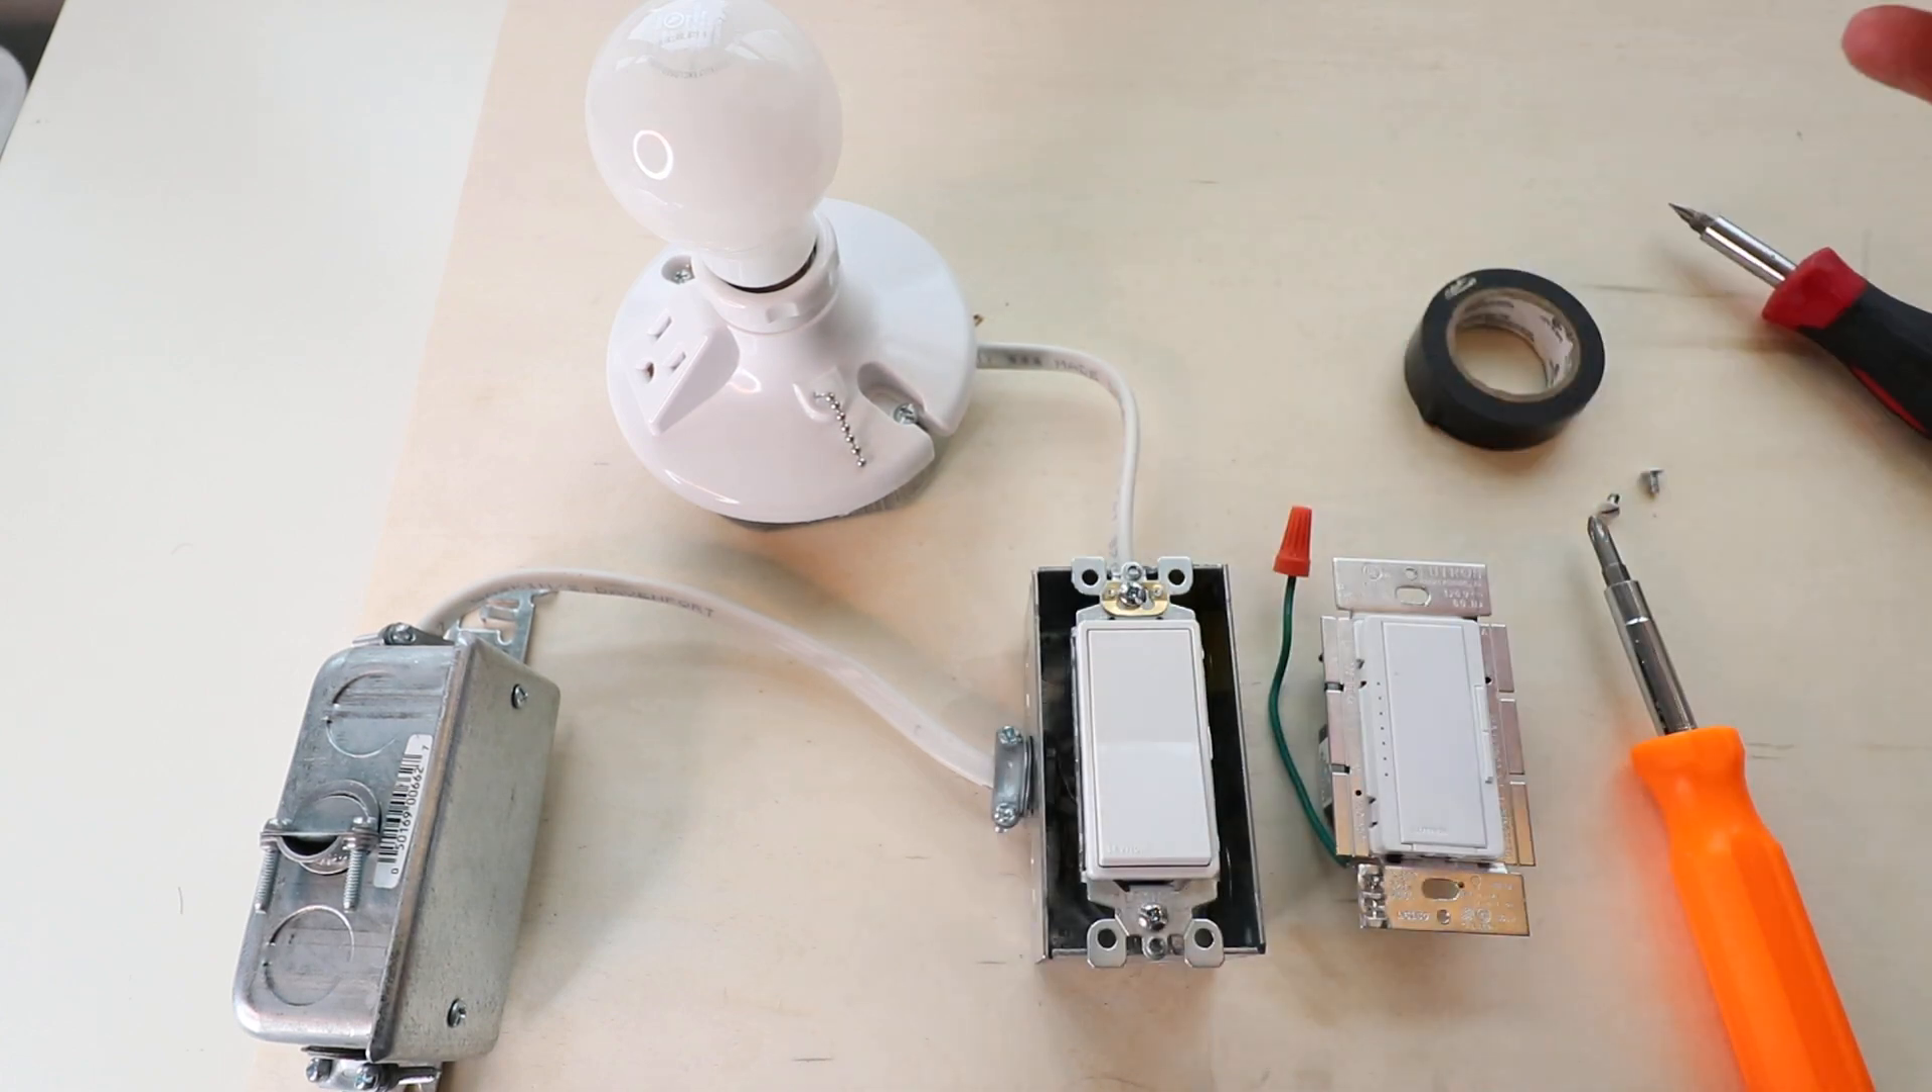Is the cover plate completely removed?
Yes.